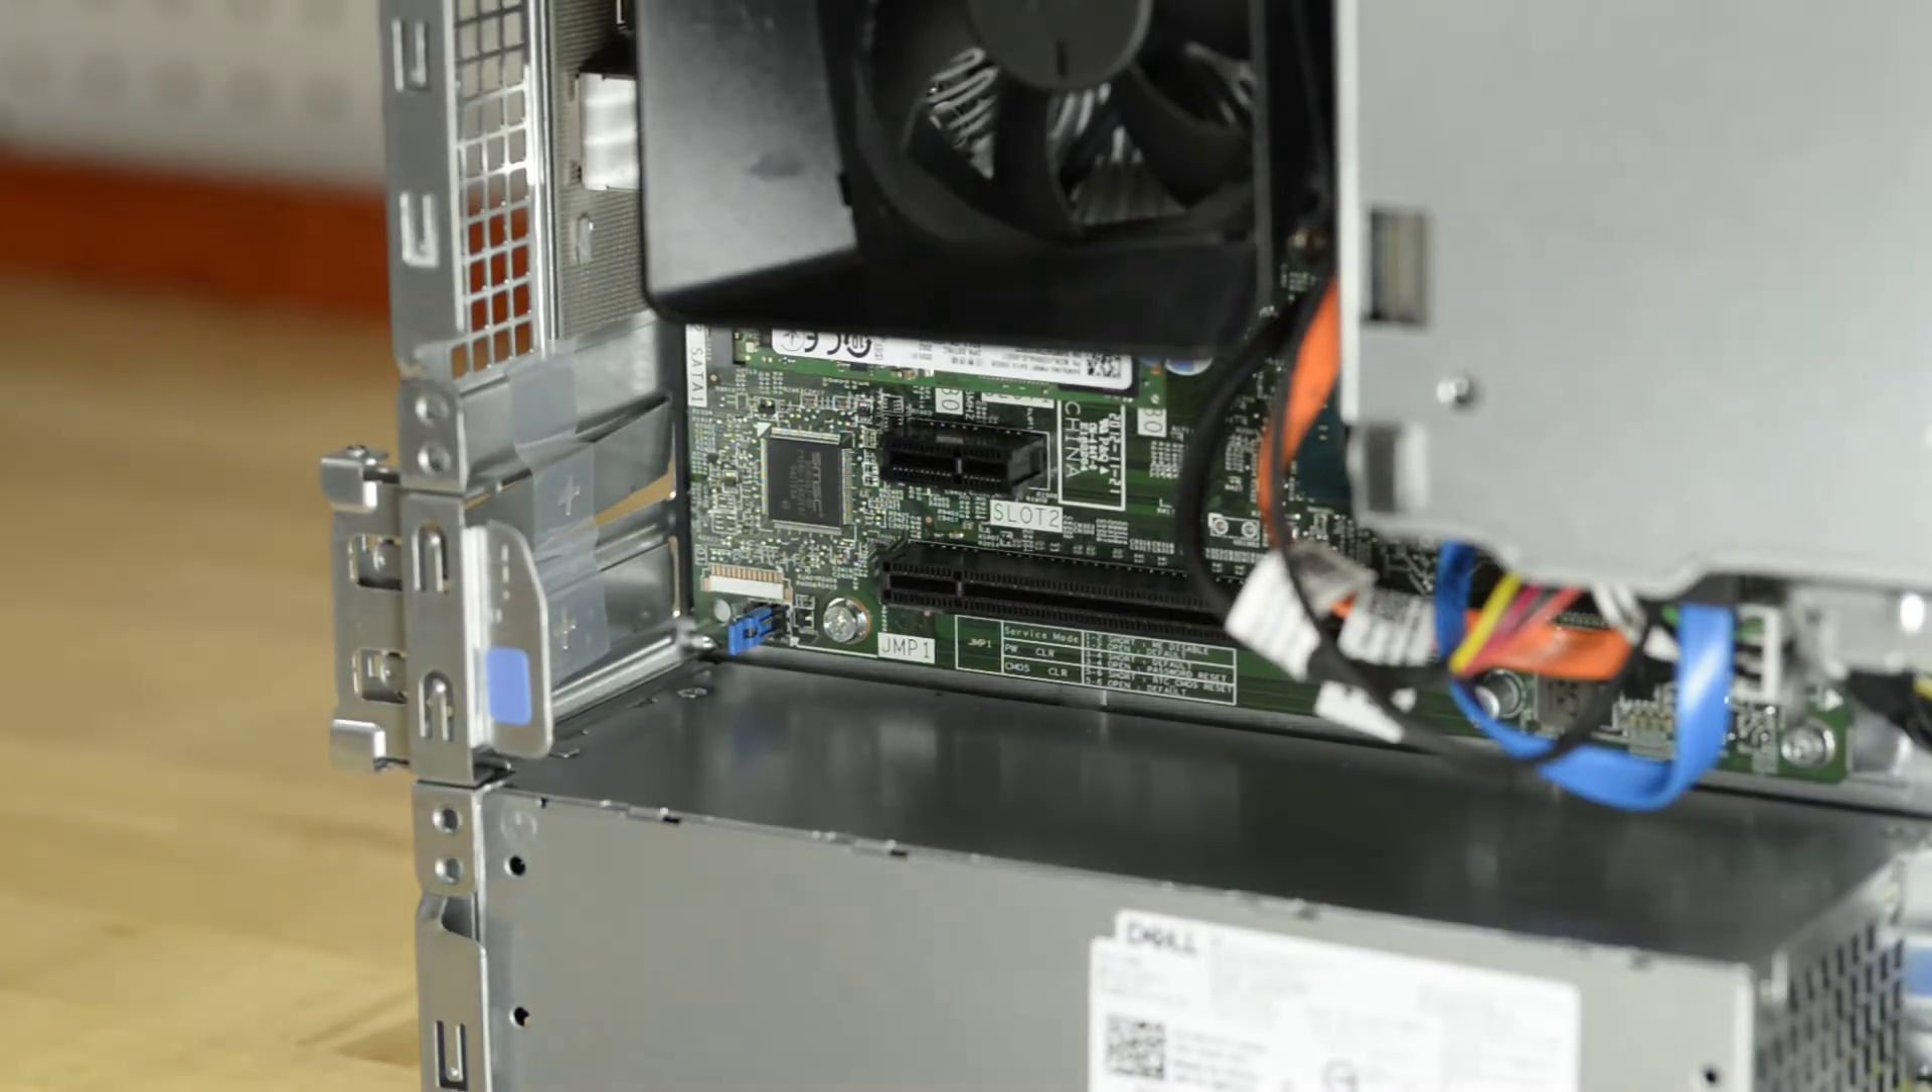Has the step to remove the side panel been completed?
Yes.